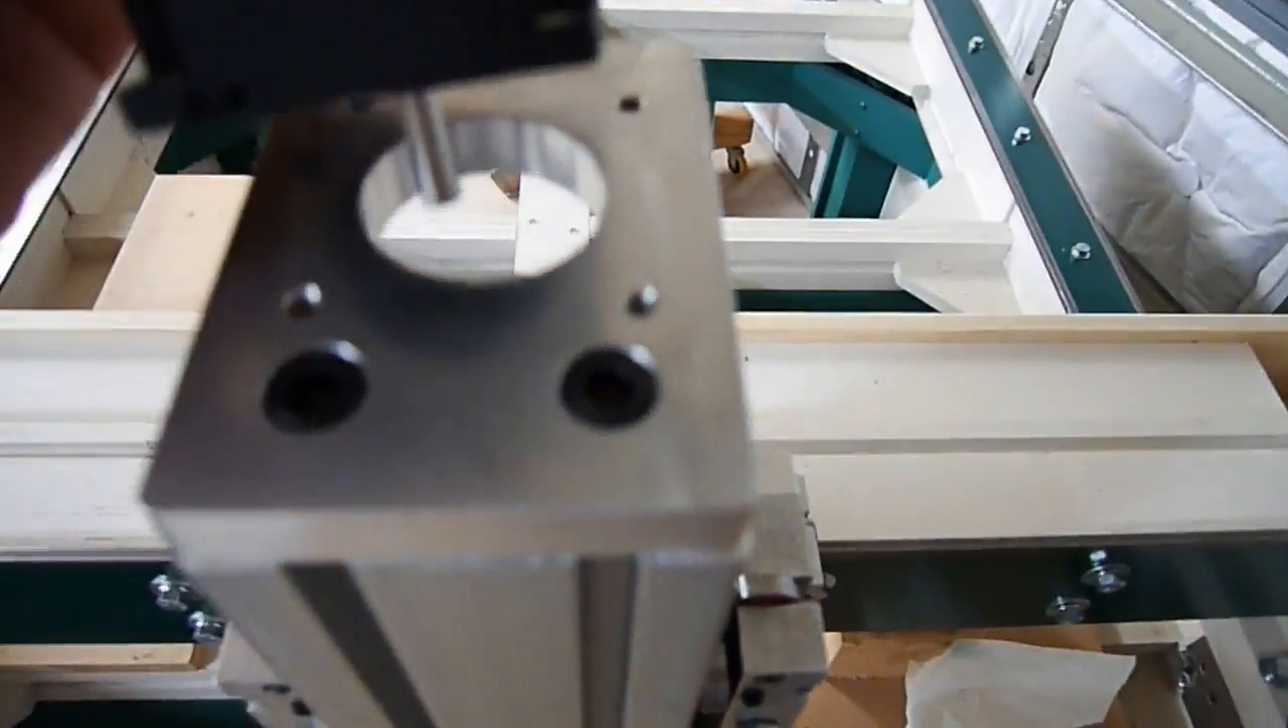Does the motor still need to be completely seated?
Yes.